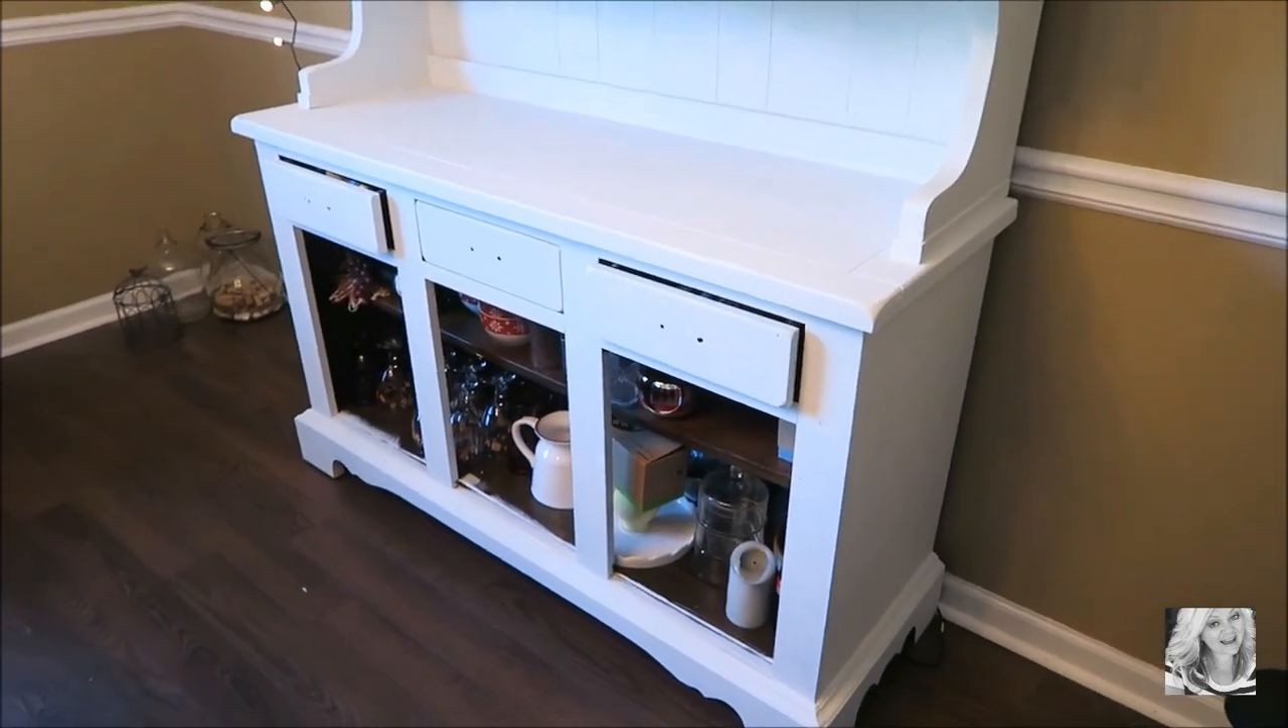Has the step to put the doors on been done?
No.